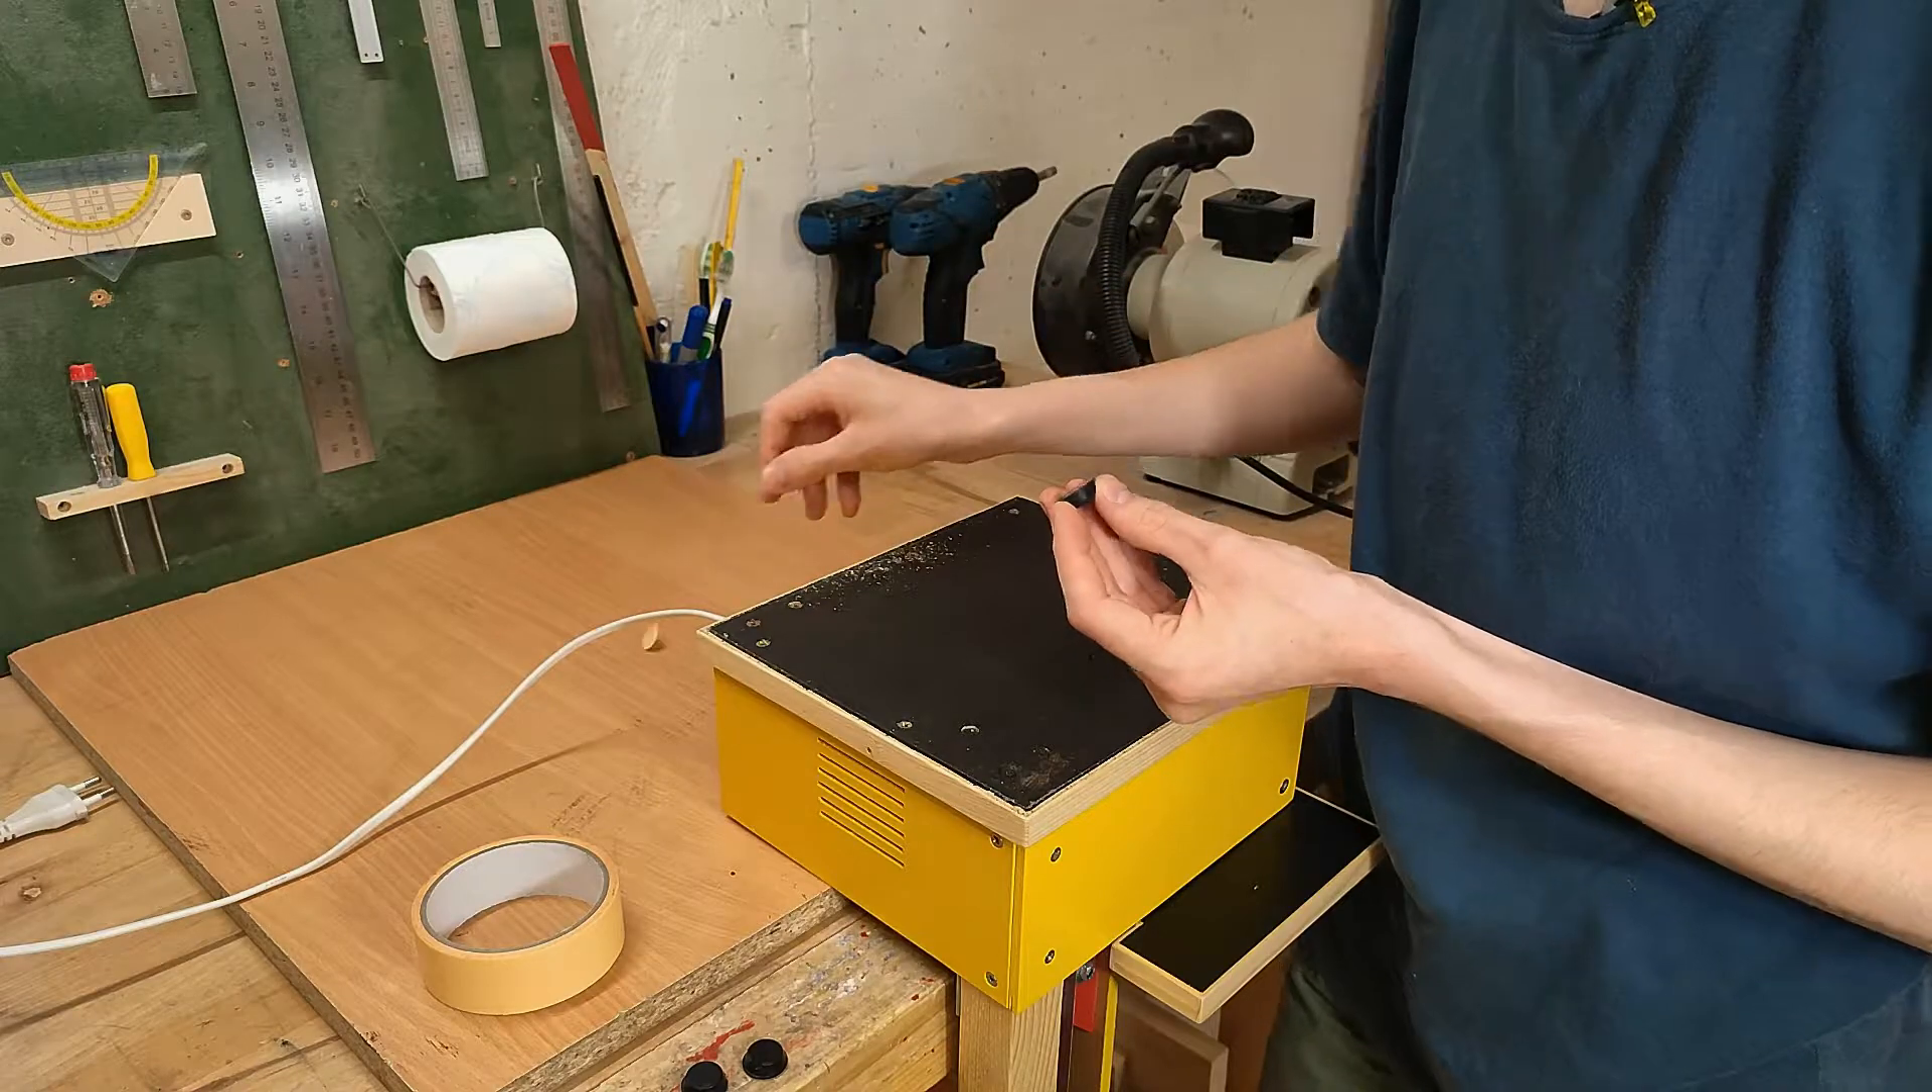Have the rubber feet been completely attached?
No.